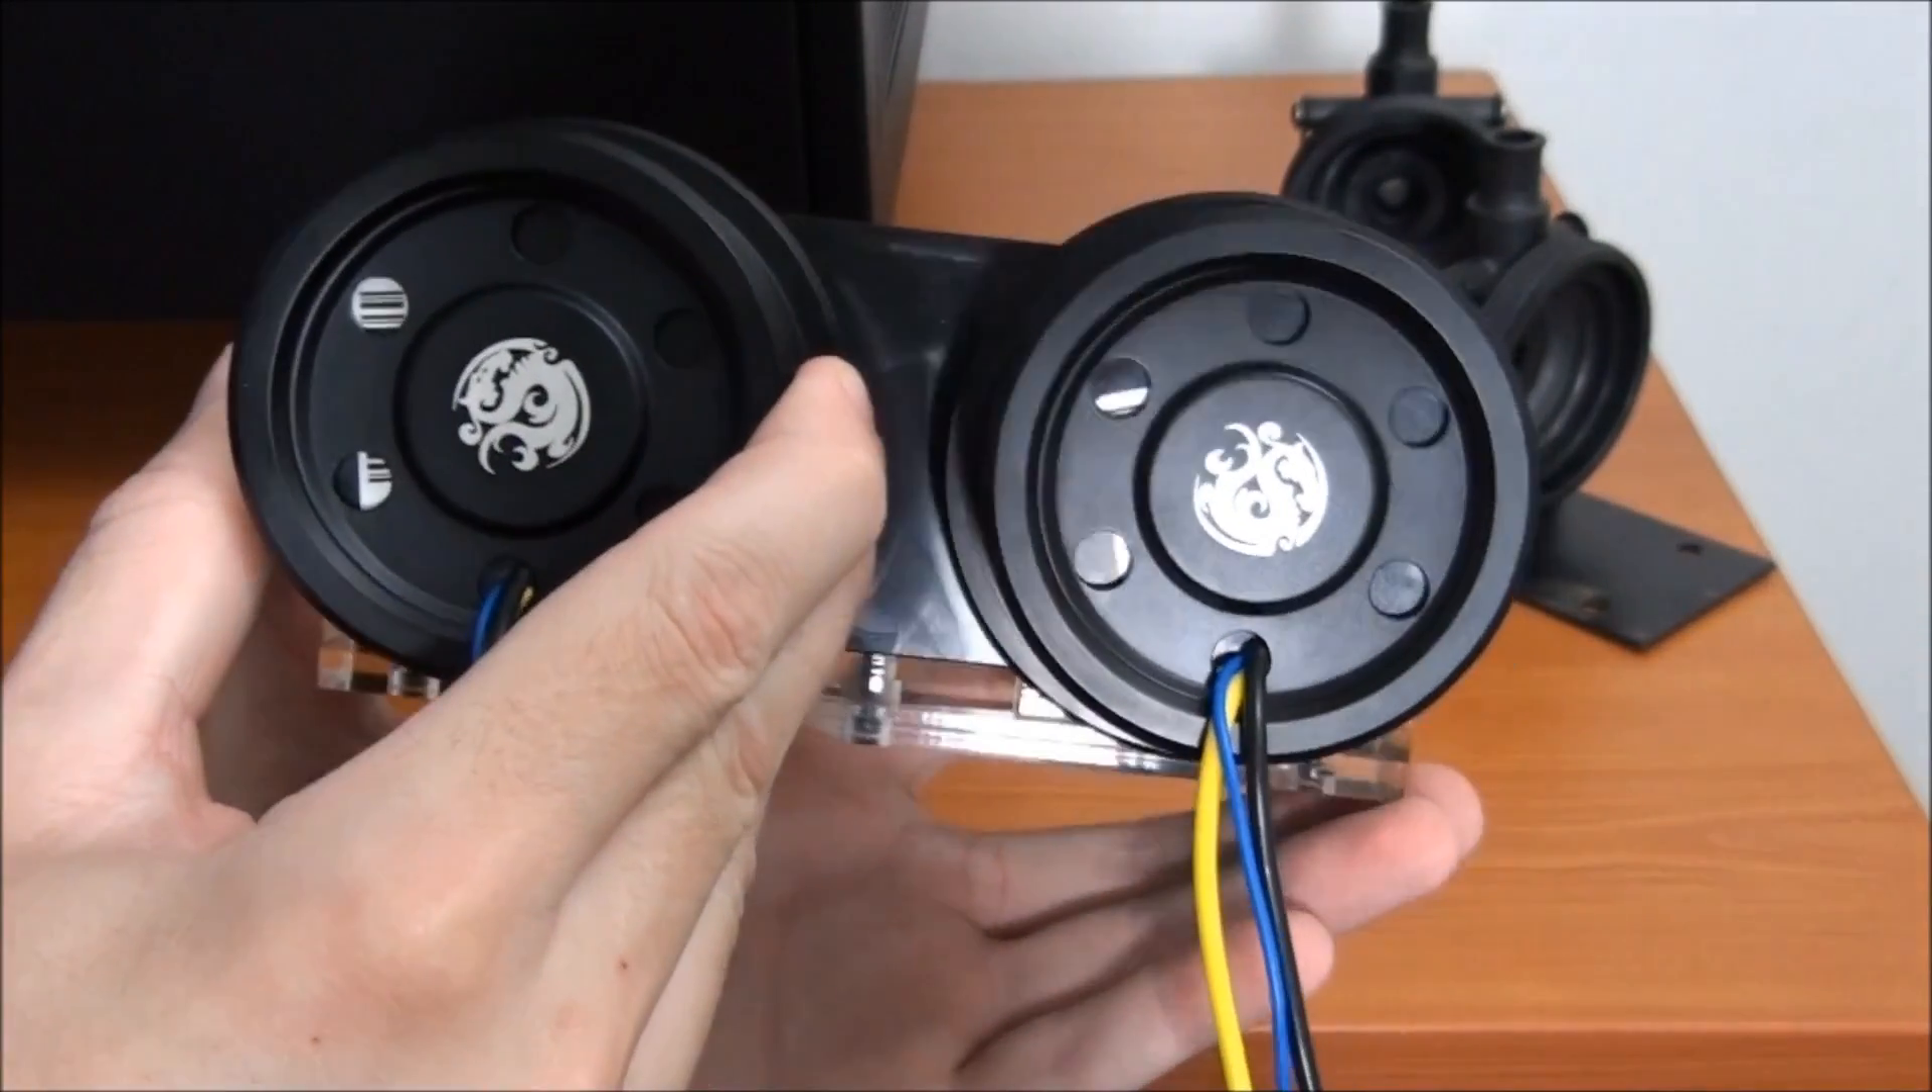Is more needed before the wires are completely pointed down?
No.